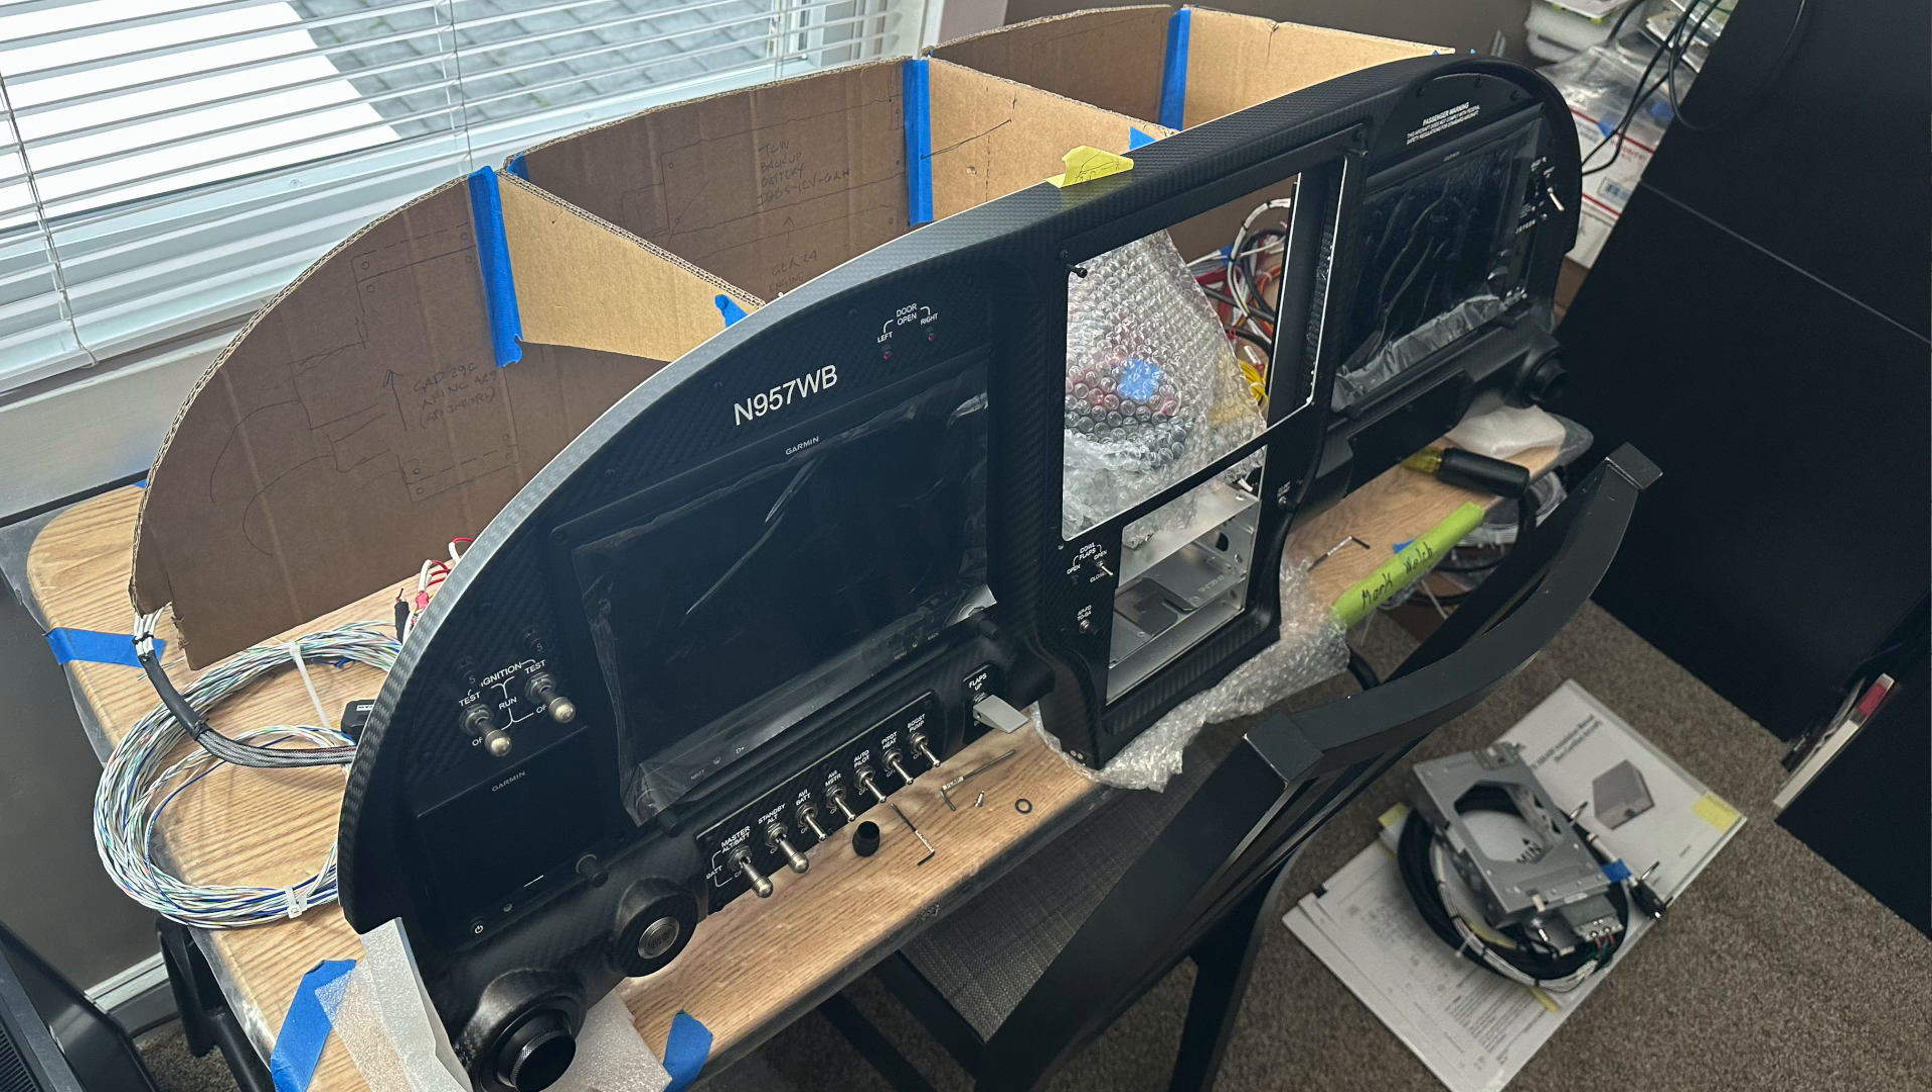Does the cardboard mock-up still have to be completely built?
No.